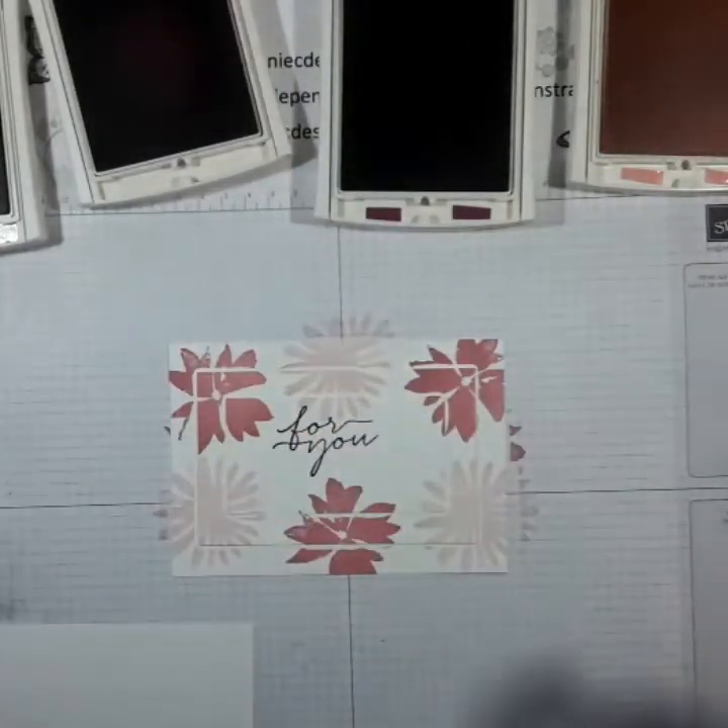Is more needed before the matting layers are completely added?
Yes.